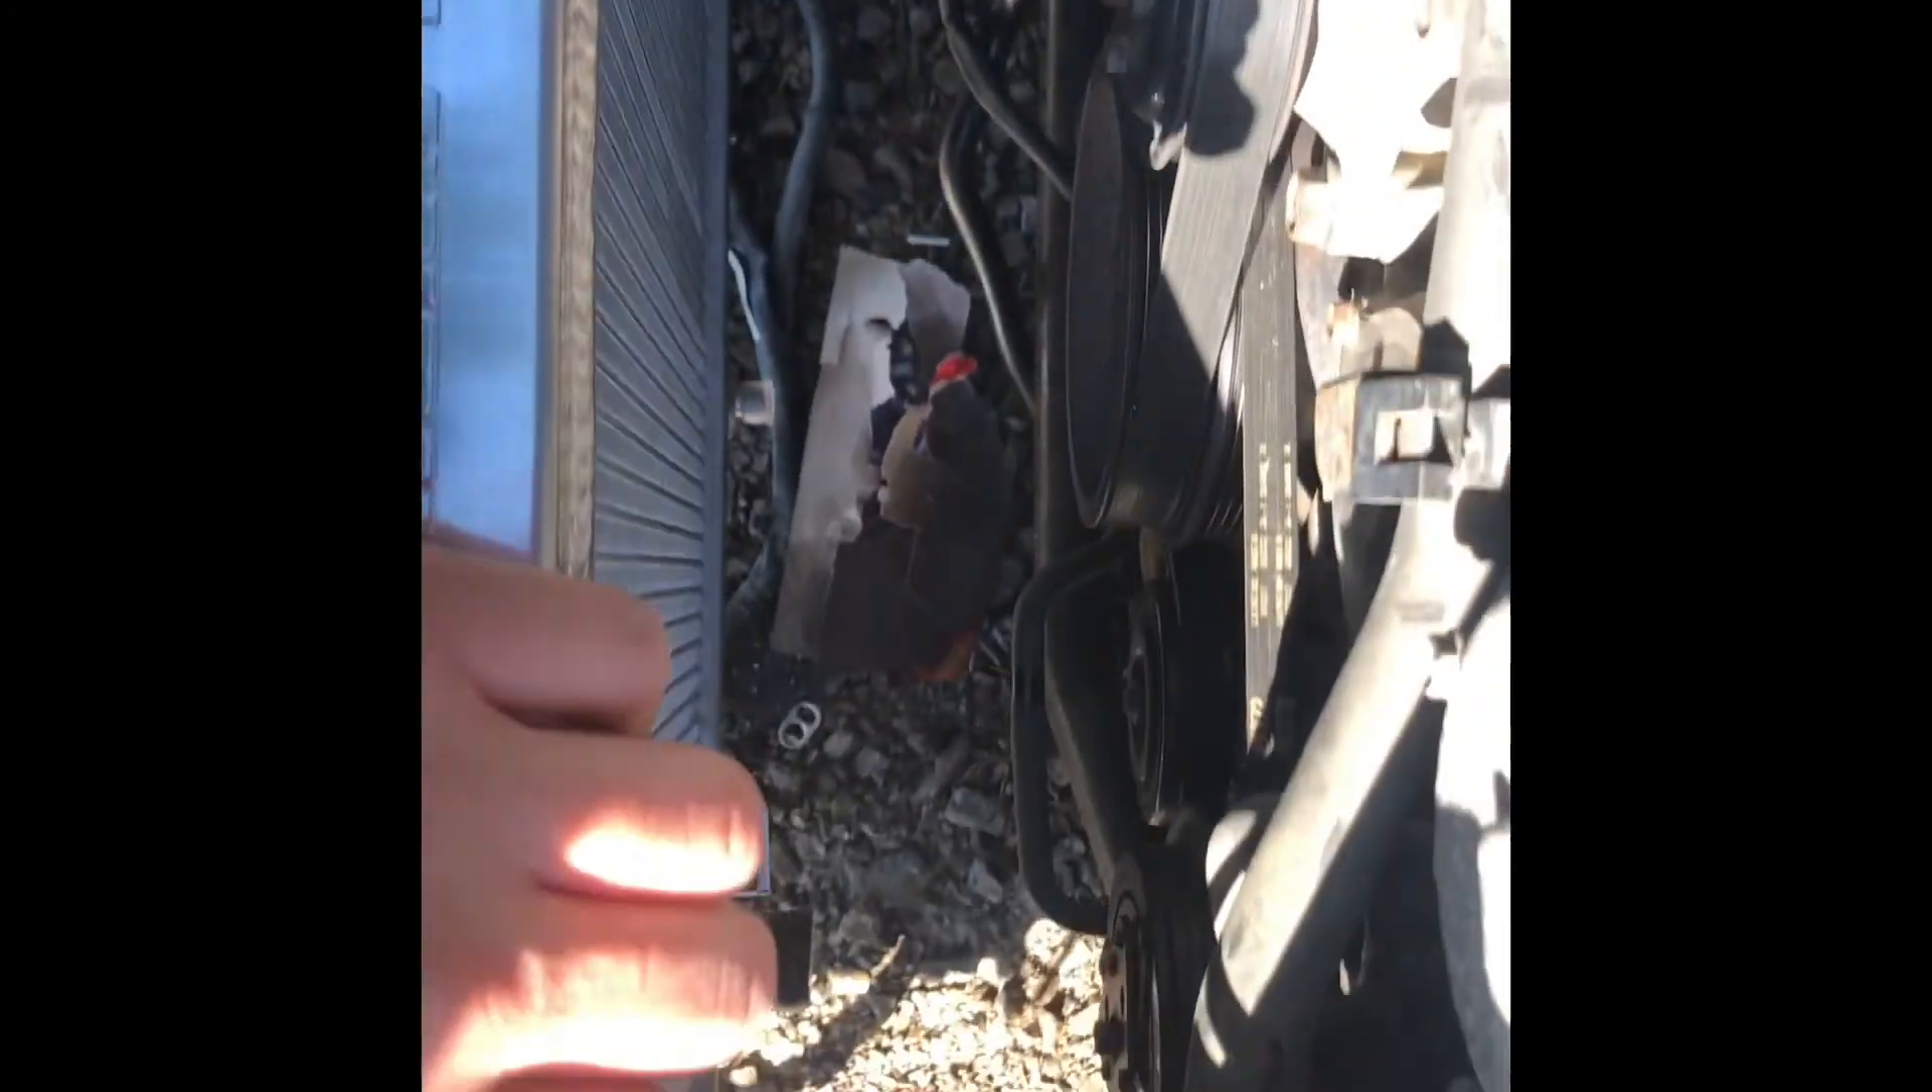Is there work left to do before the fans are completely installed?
Yes.